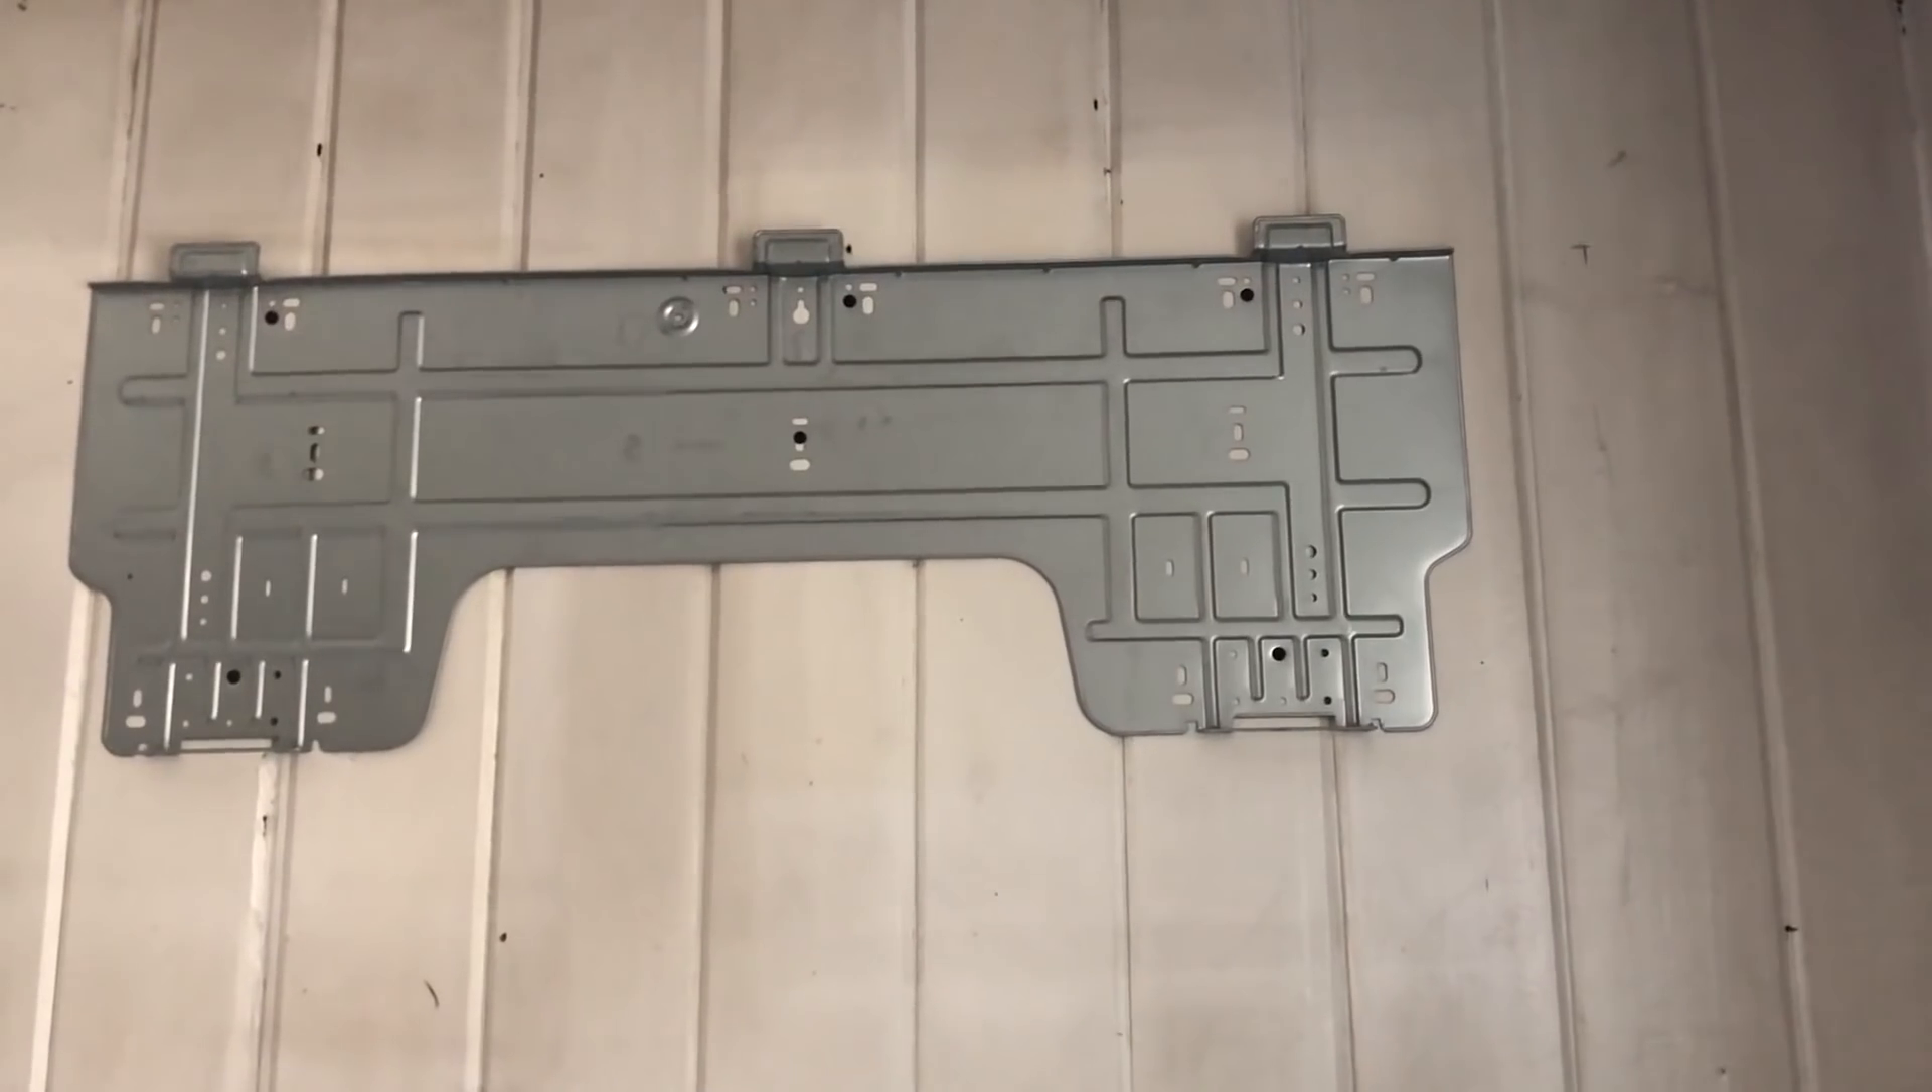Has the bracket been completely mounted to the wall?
Yes.